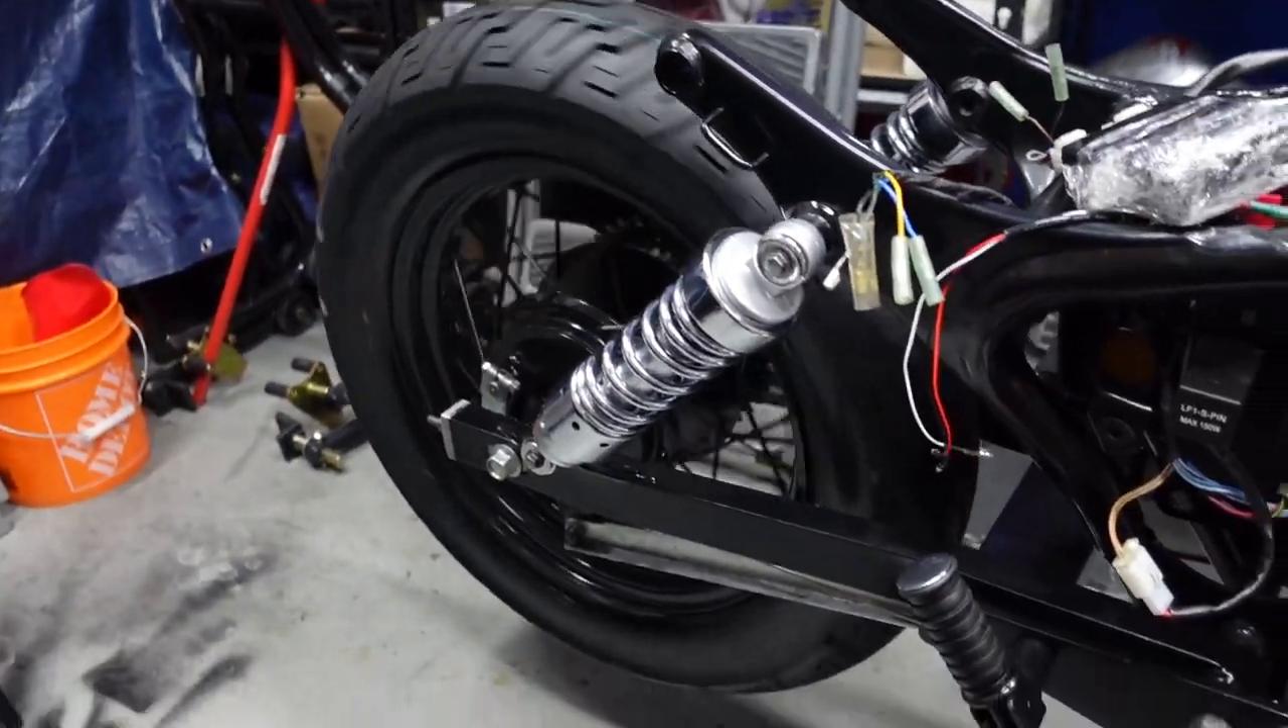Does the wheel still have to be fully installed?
No.